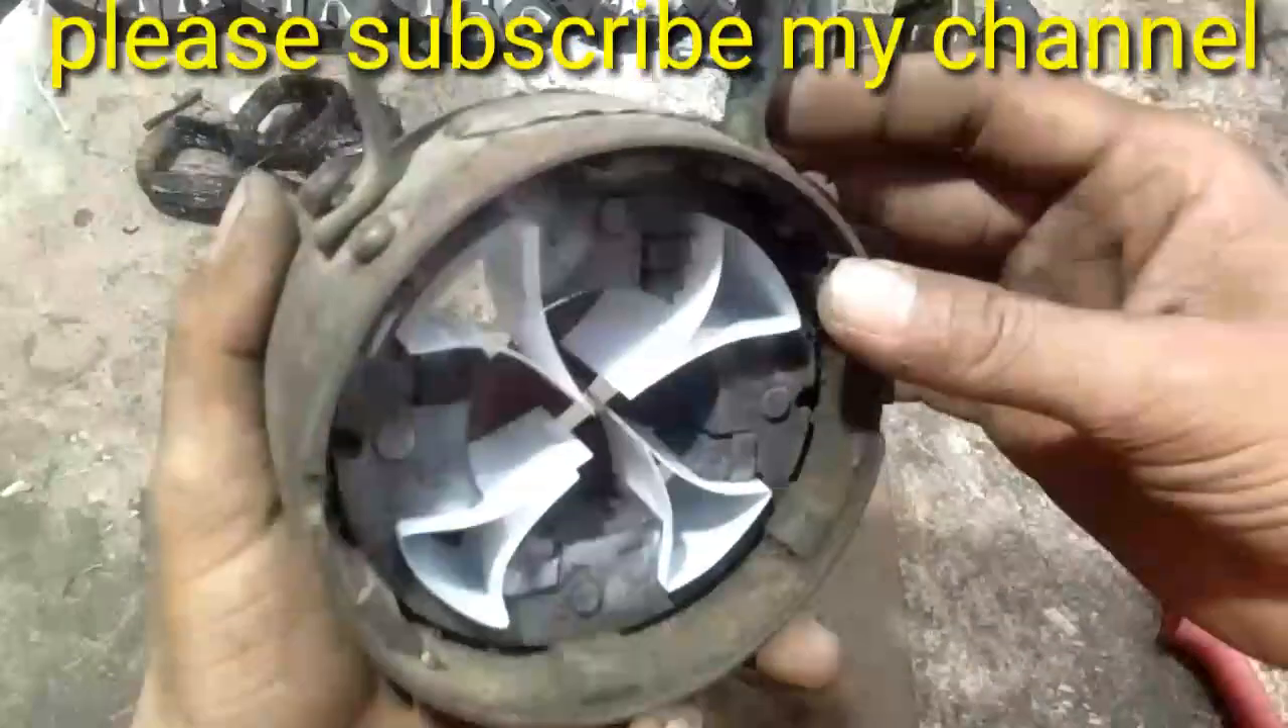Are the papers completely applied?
Yes.